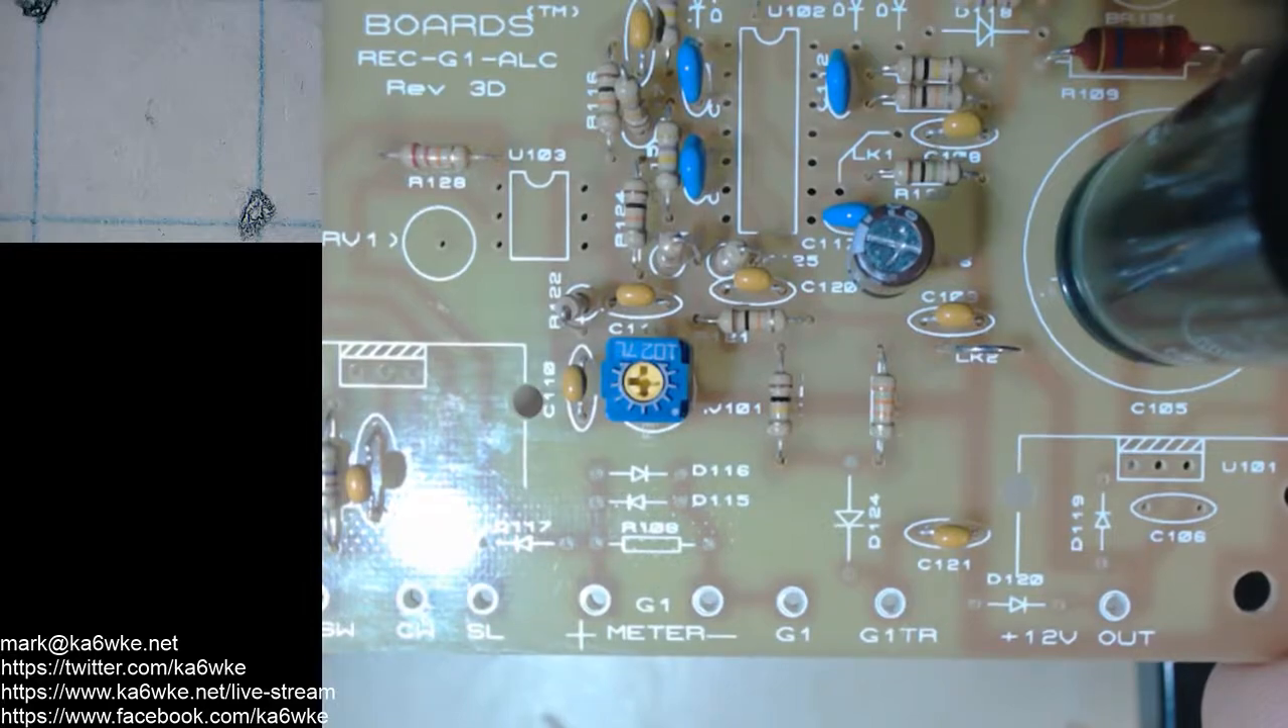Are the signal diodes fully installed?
No.